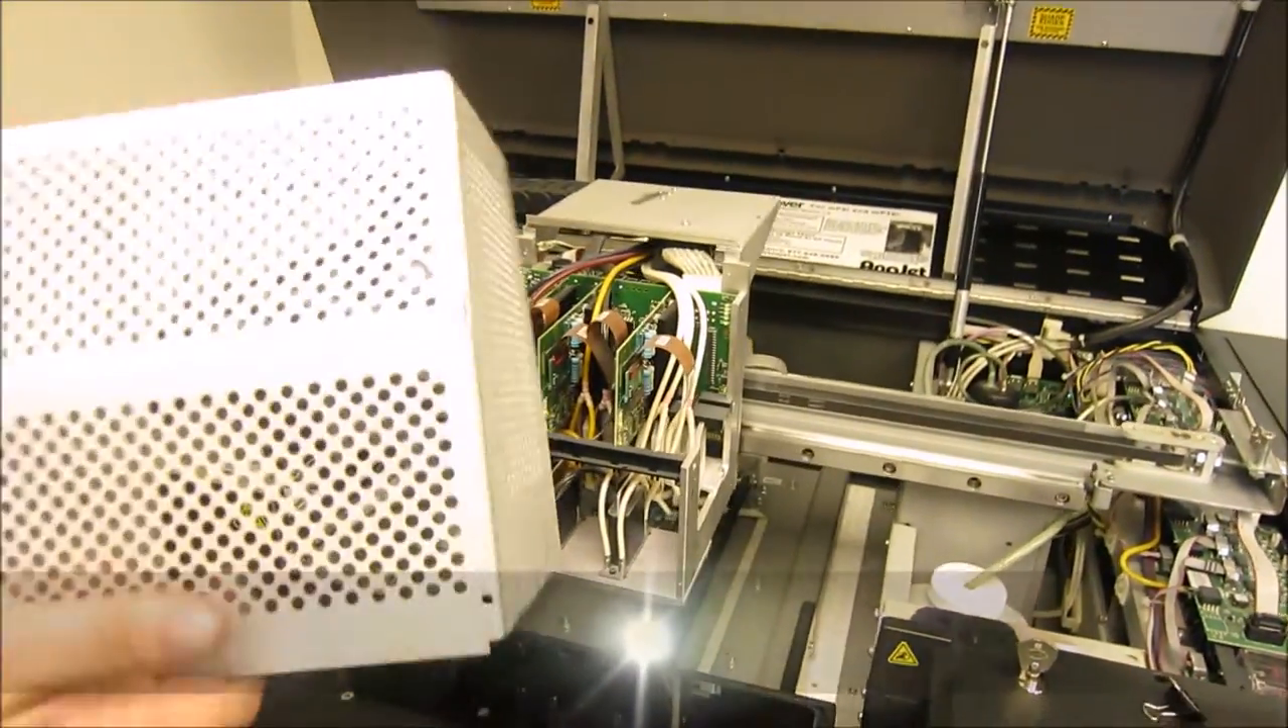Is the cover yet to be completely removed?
No.